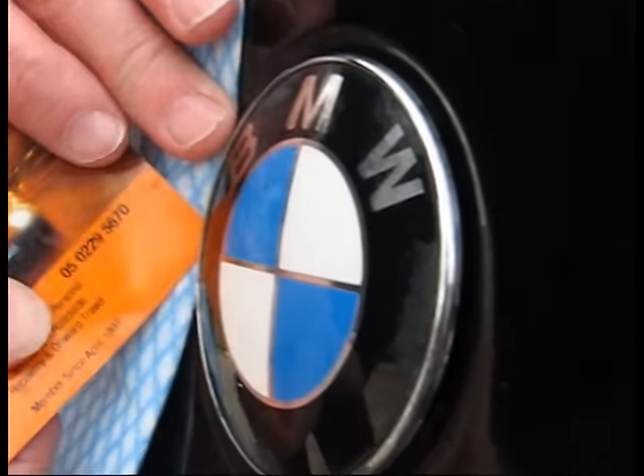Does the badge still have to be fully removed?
Yes.